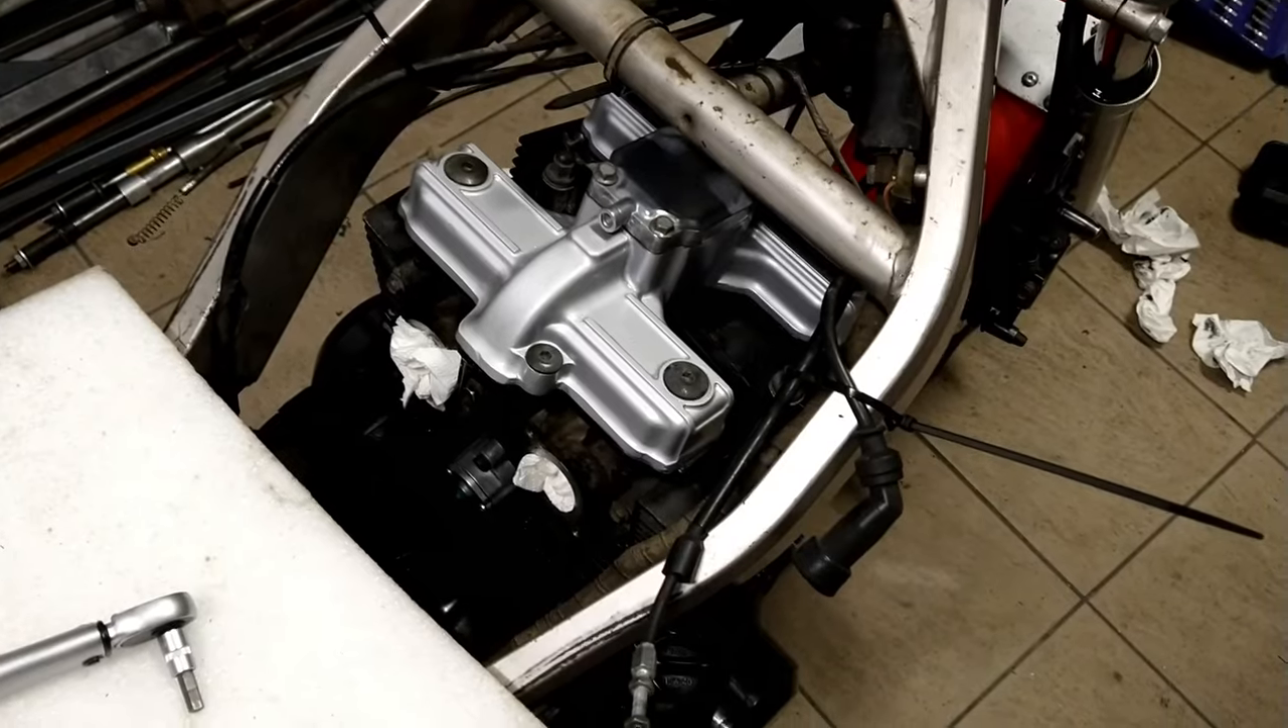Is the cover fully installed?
Yes.